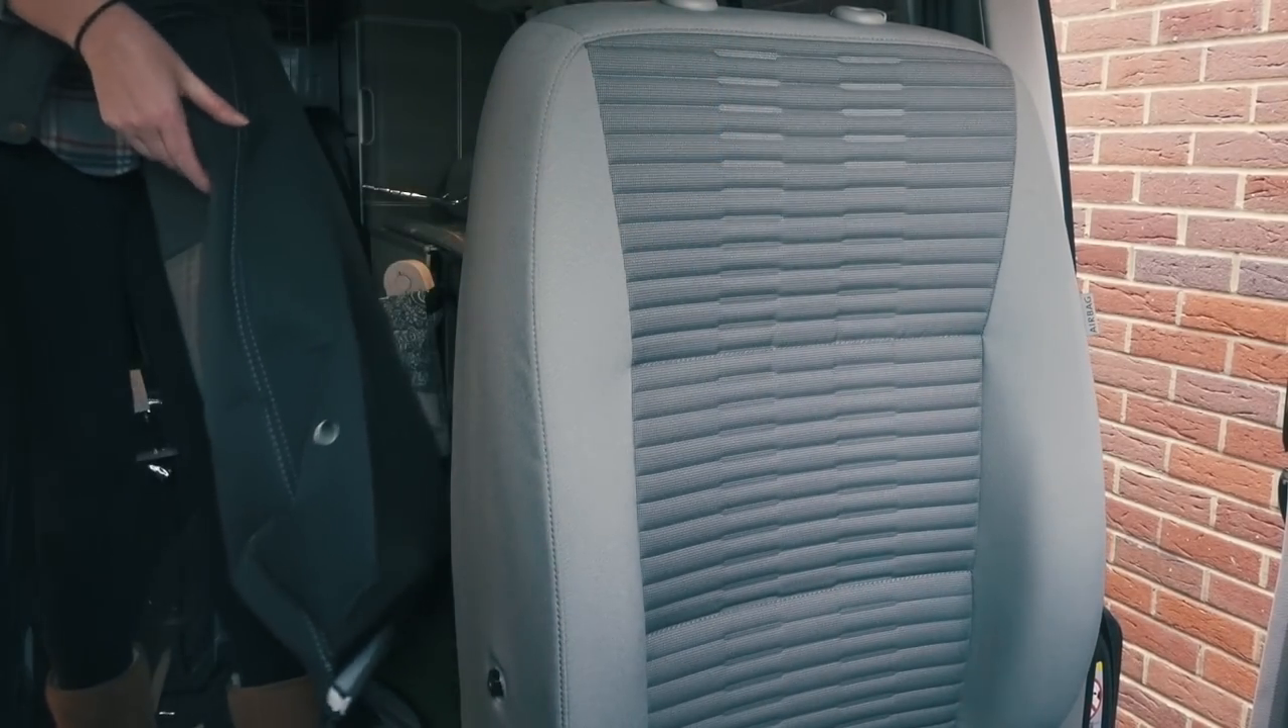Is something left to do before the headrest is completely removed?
No.